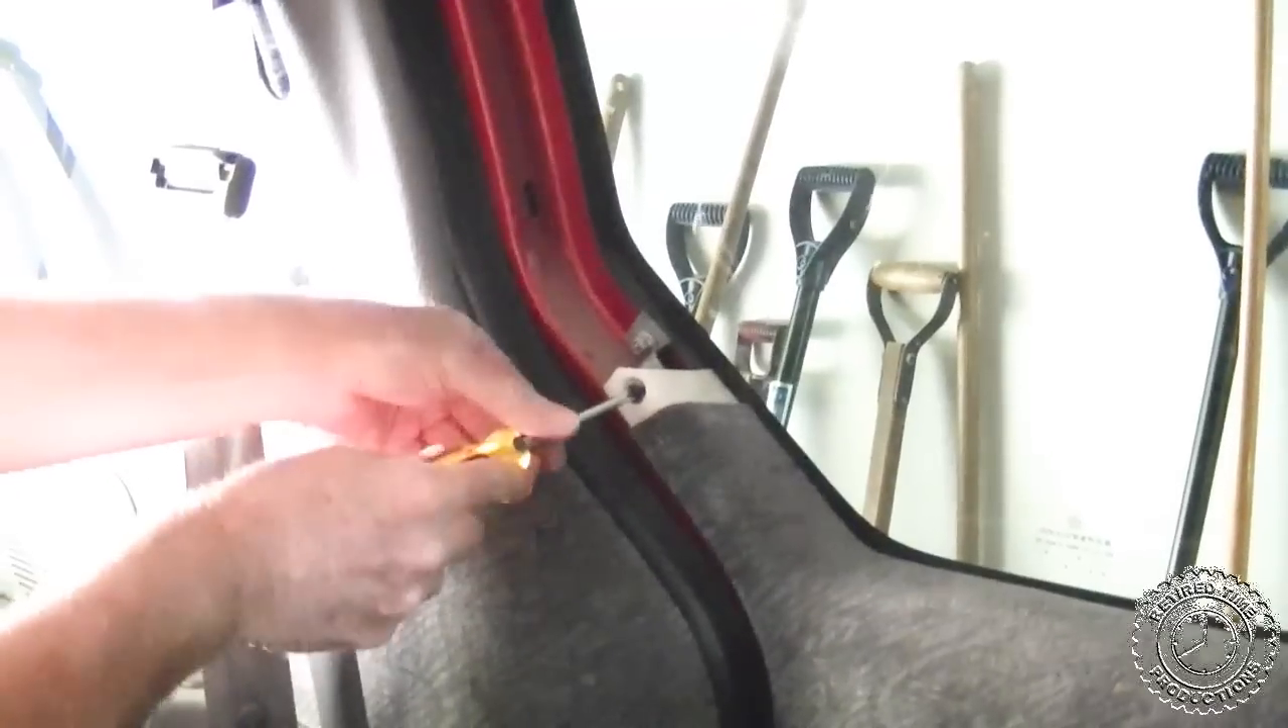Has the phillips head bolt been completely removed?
No.